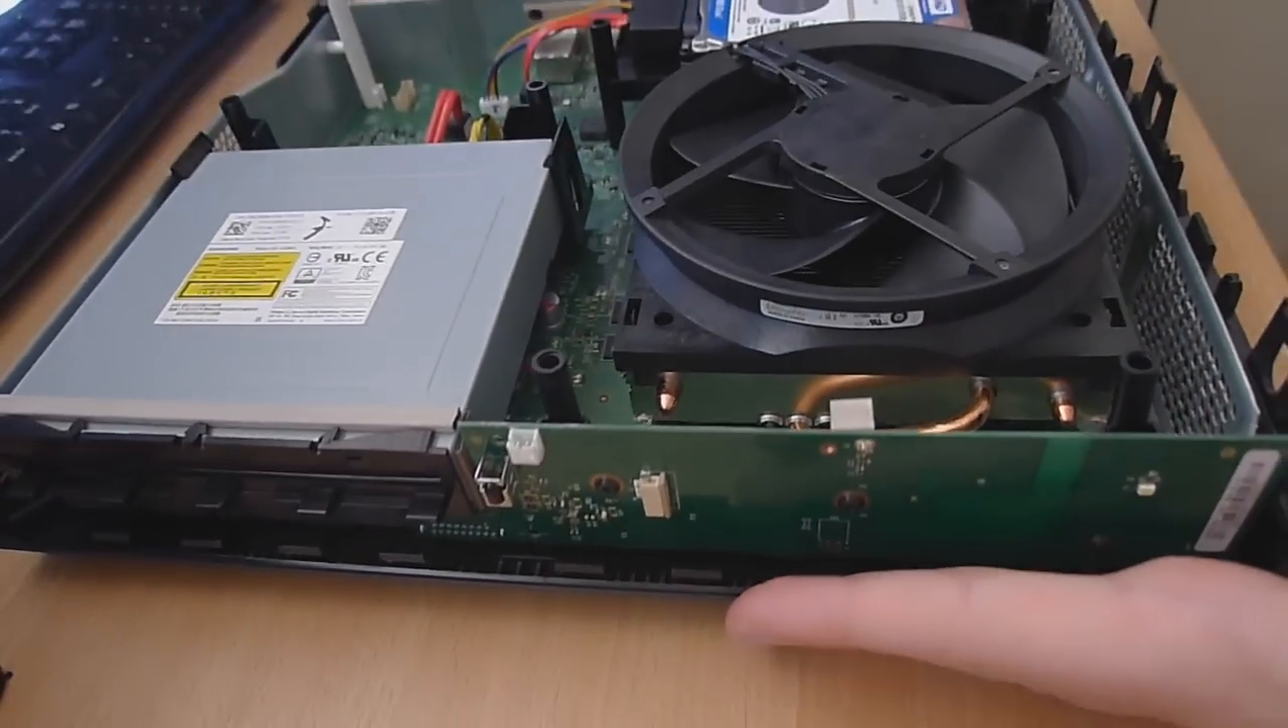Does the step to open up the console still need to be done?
No.